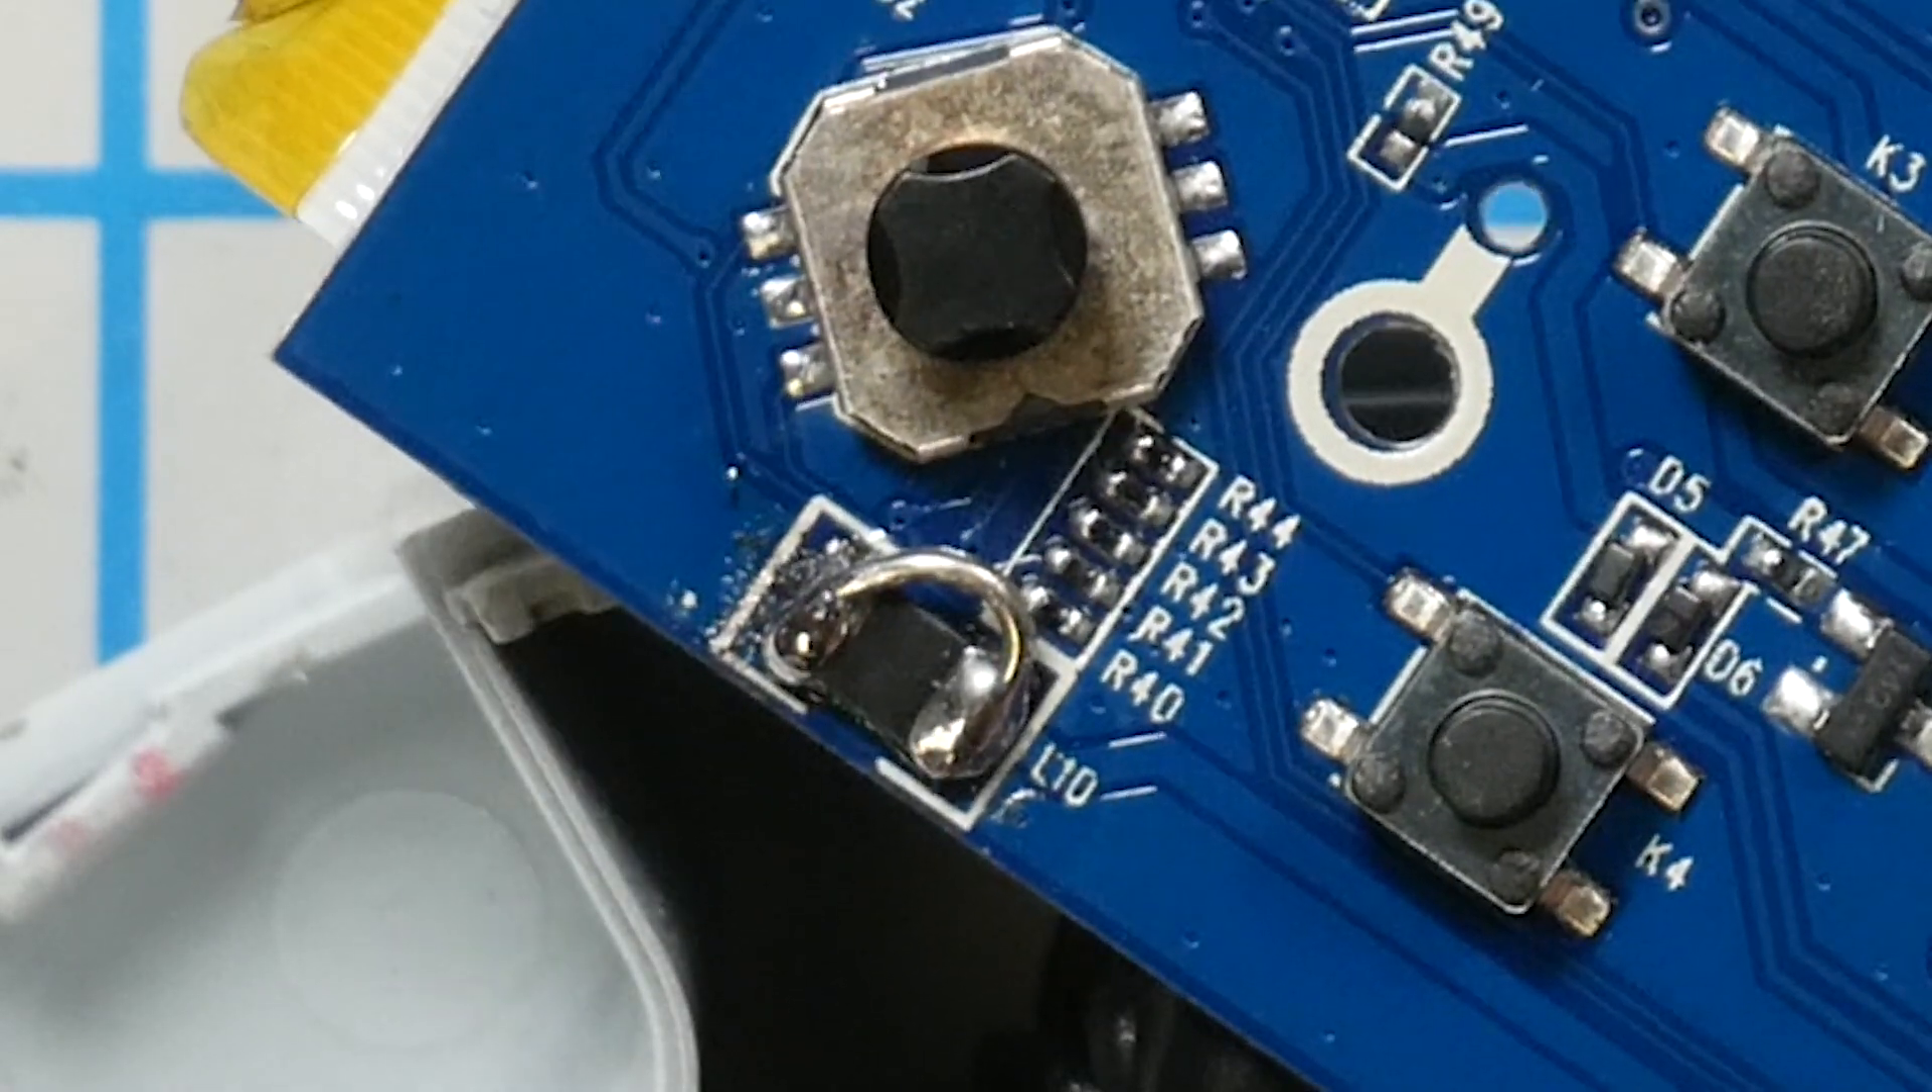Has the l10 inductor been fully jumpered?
Yes.